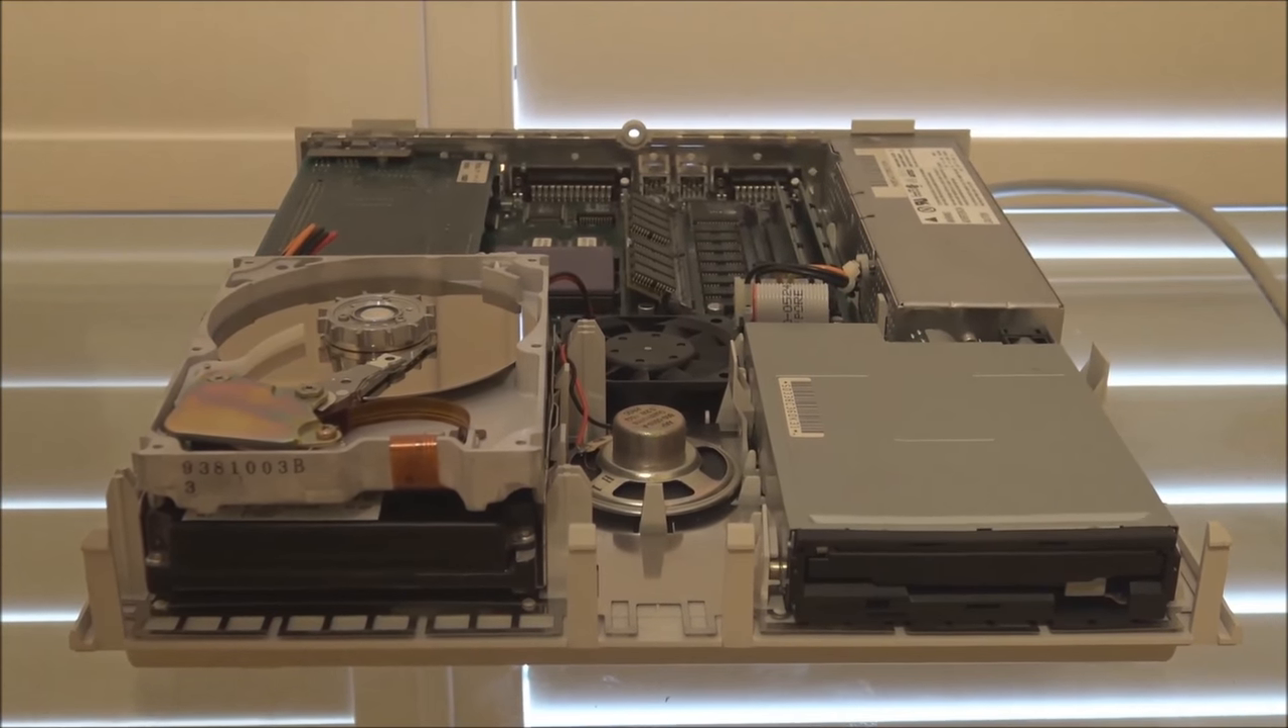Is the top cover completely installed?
No.